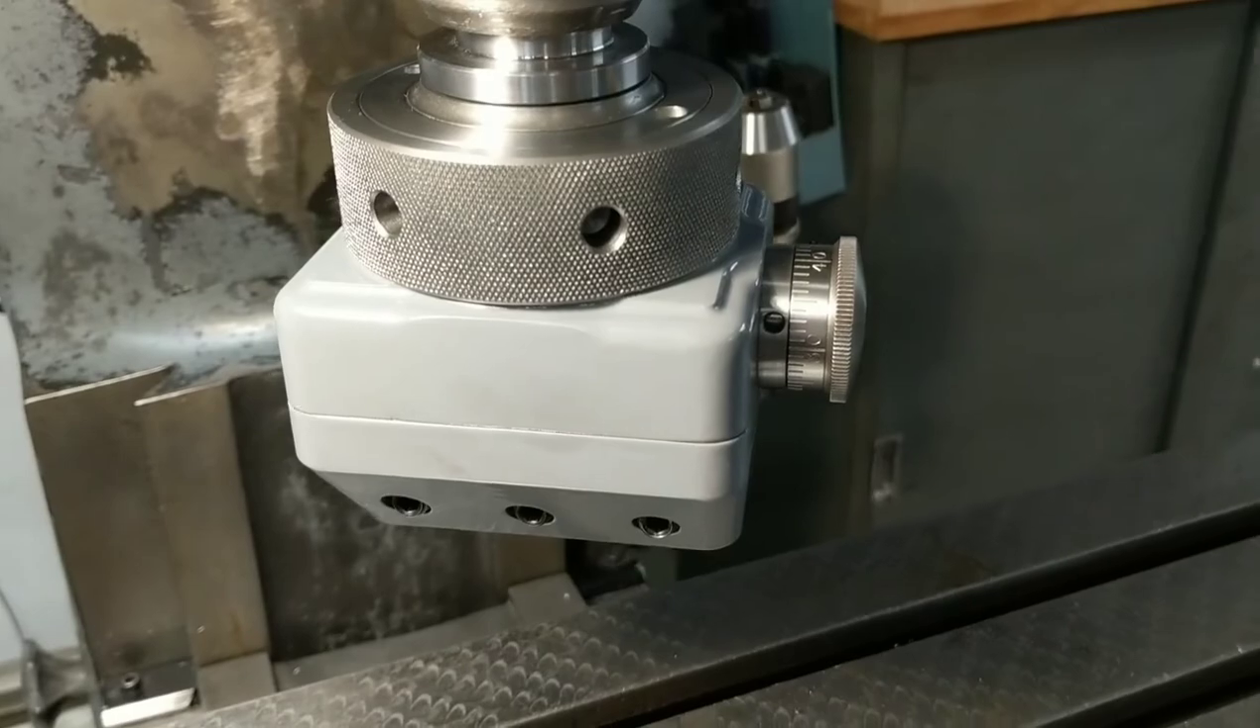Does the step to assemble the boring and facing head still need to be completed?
No.